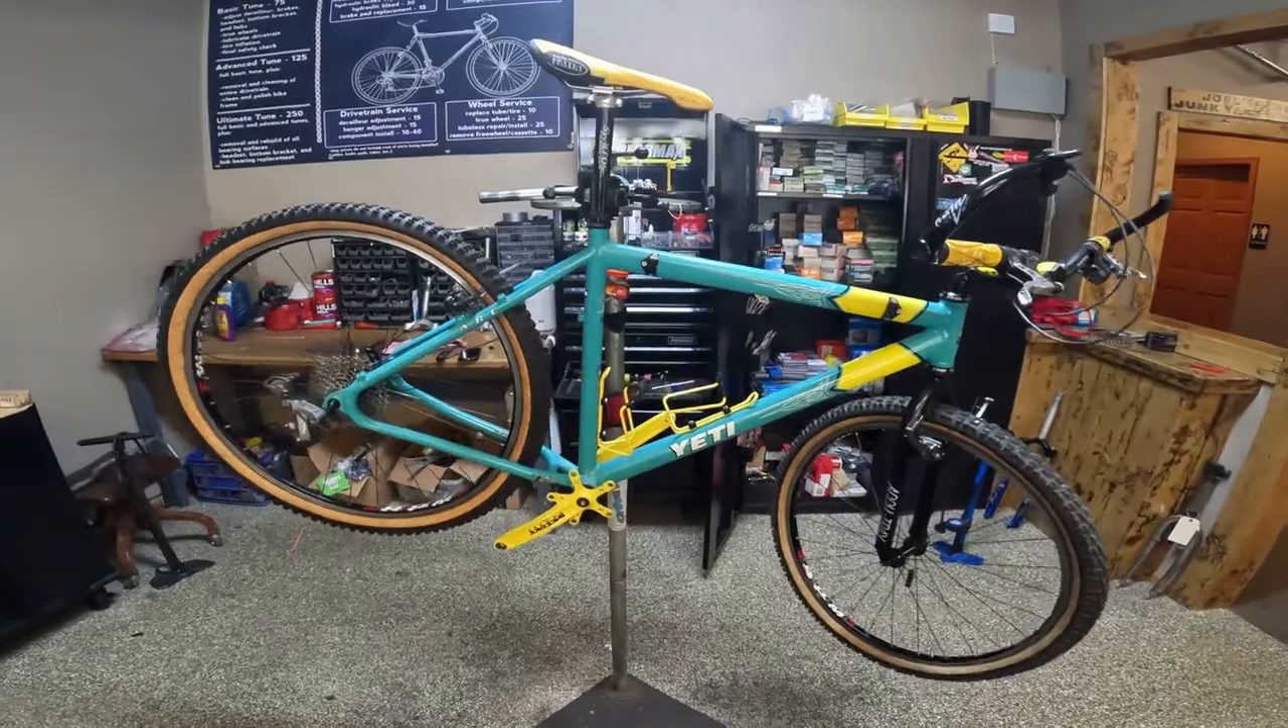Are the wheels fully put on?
Yes.